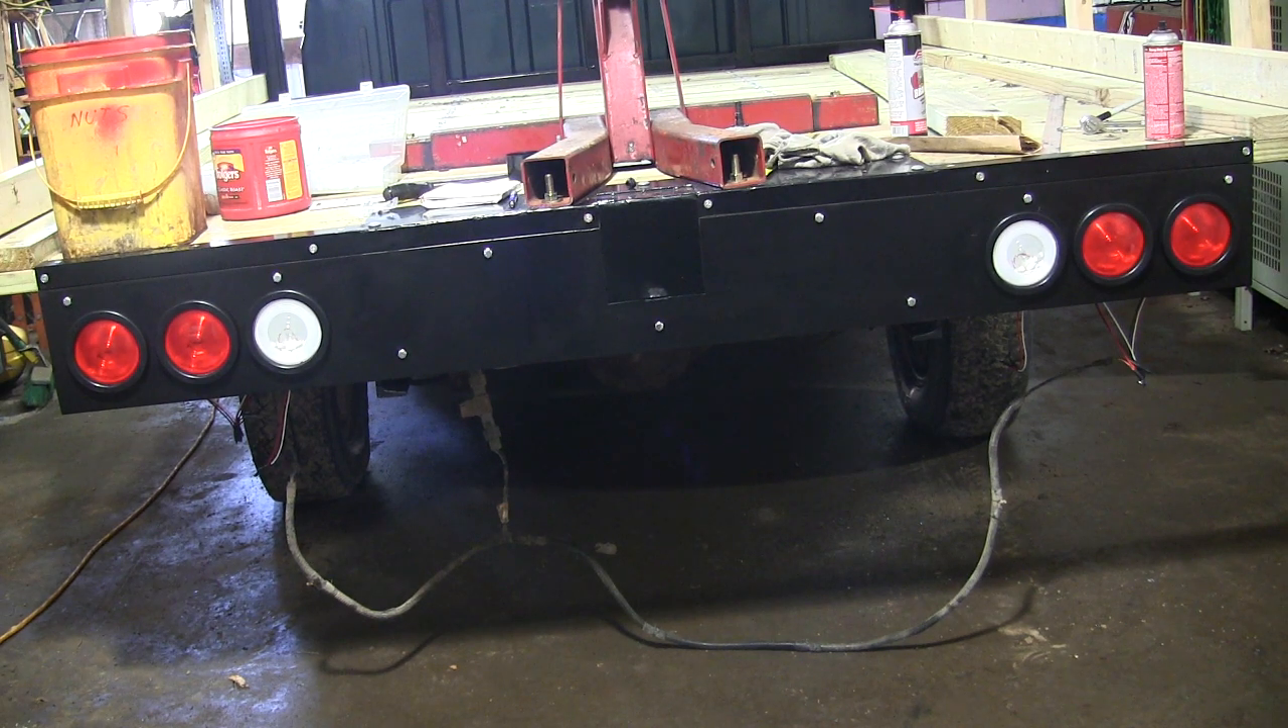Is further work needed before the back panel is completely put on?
No.